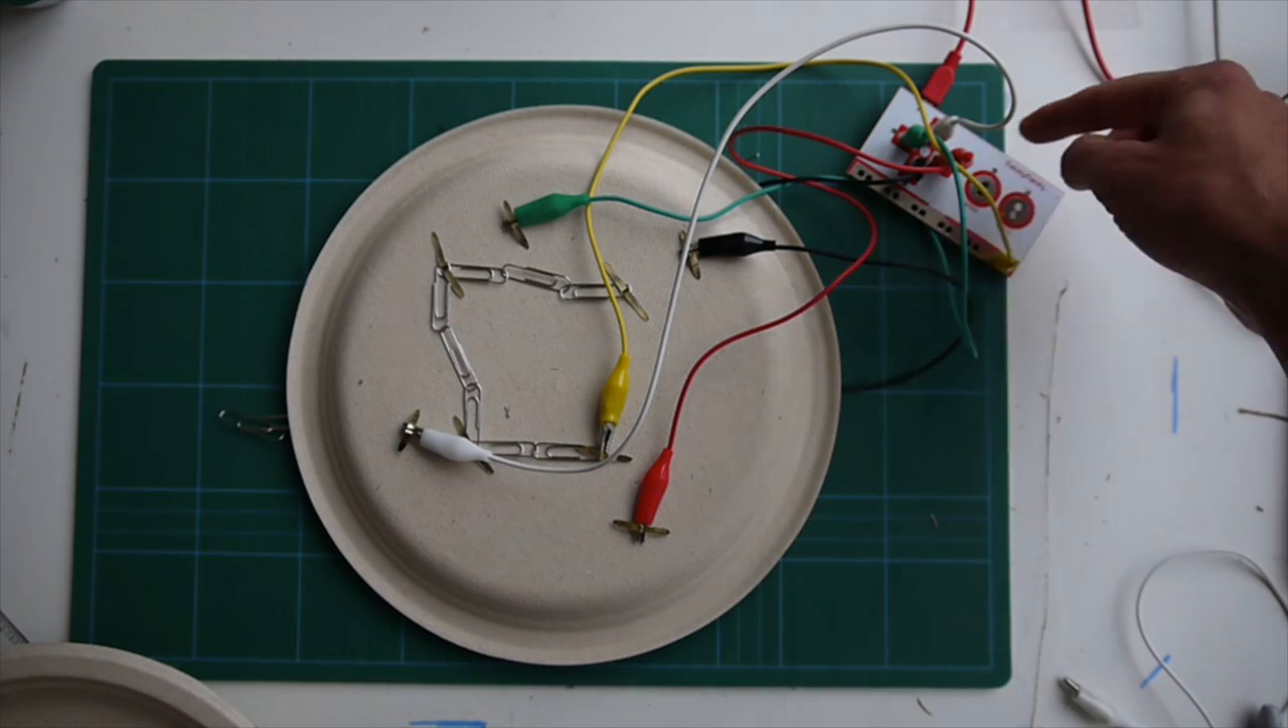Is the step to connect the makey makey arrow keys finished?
Yes.